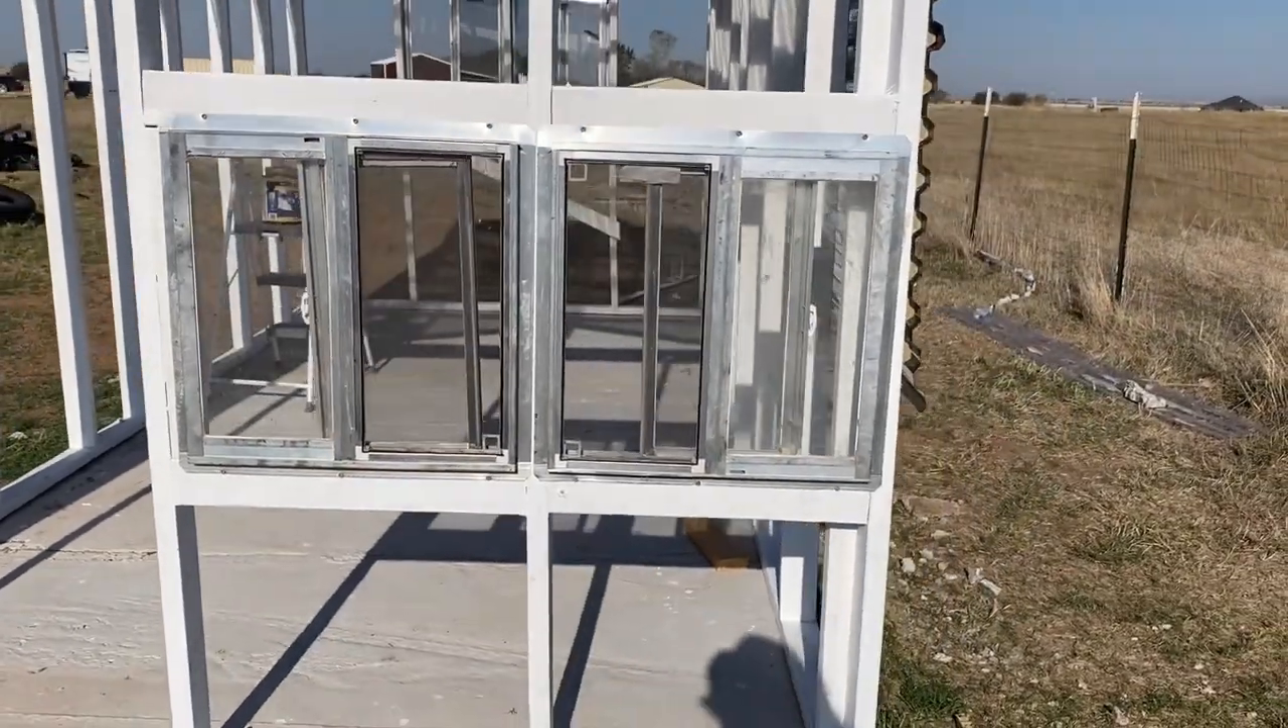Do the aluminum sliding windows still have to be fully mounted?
No.